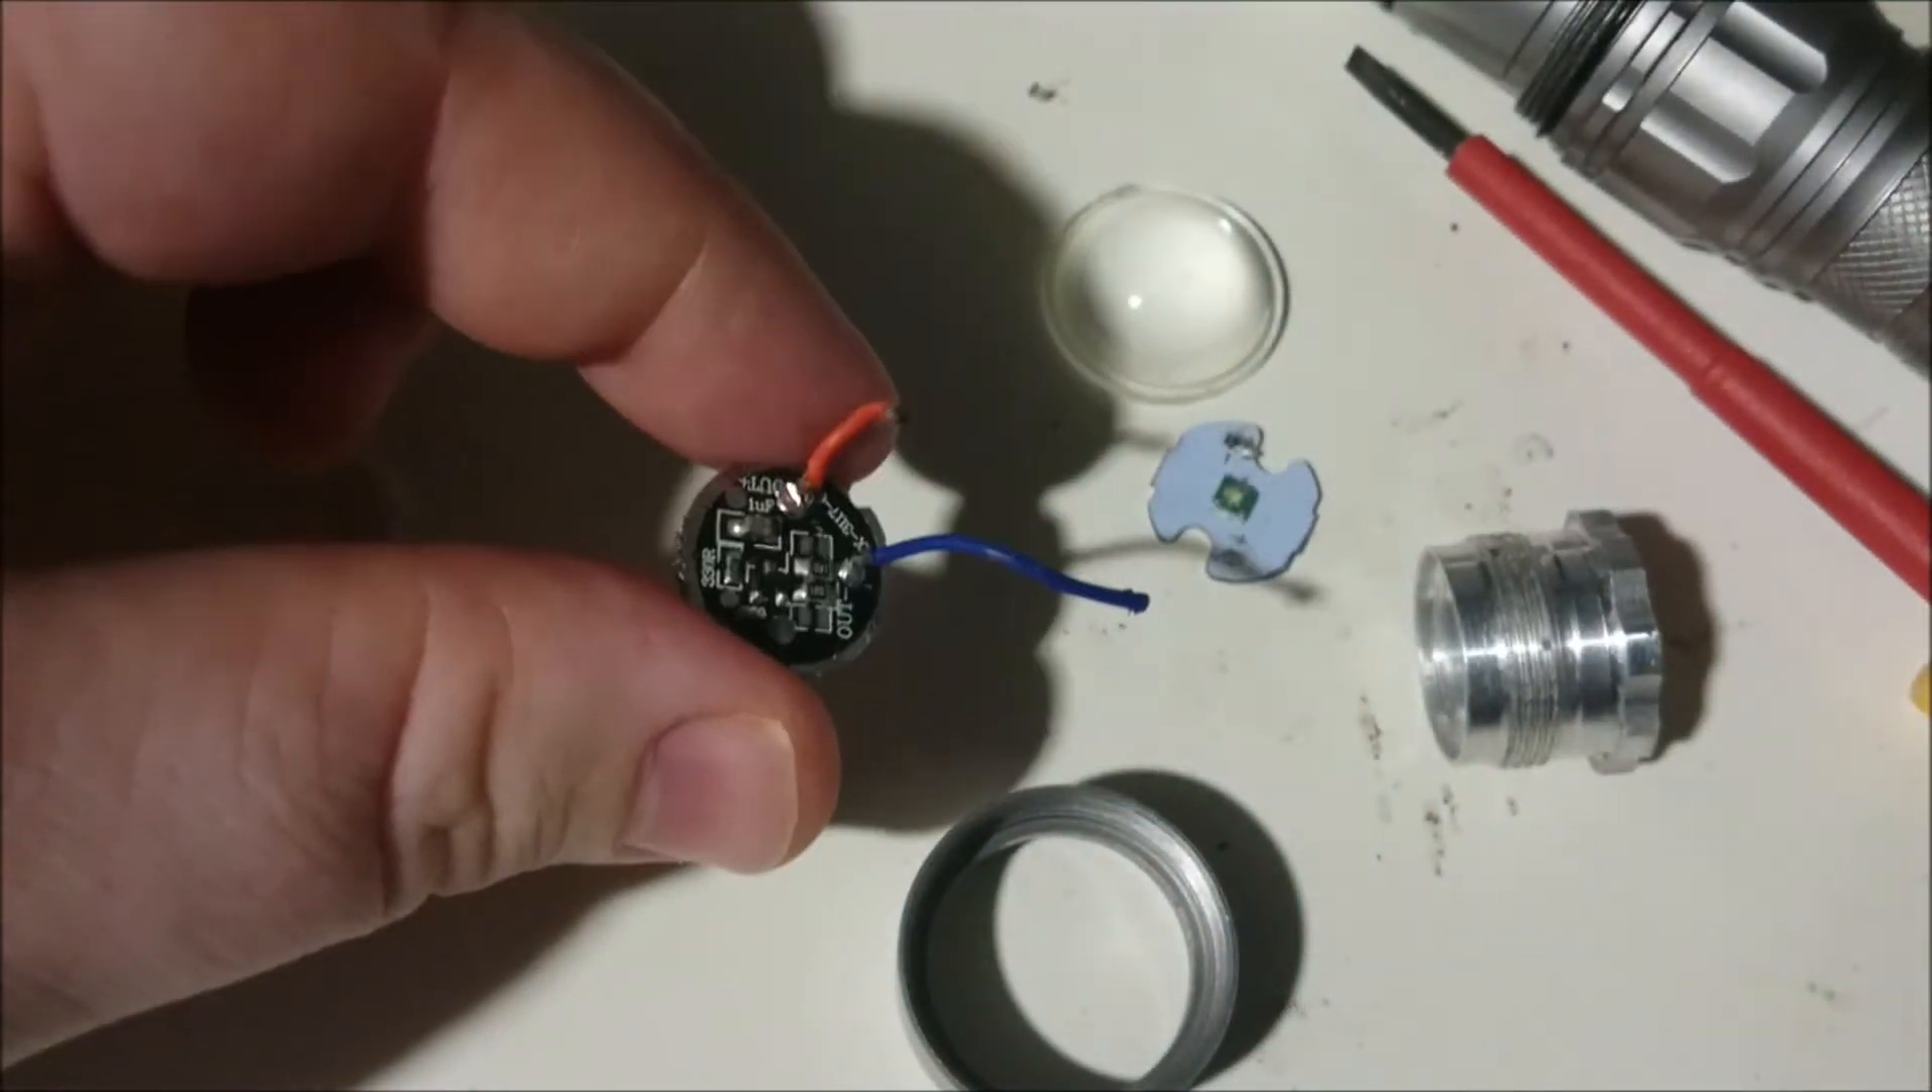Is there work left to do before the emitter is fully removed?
No.